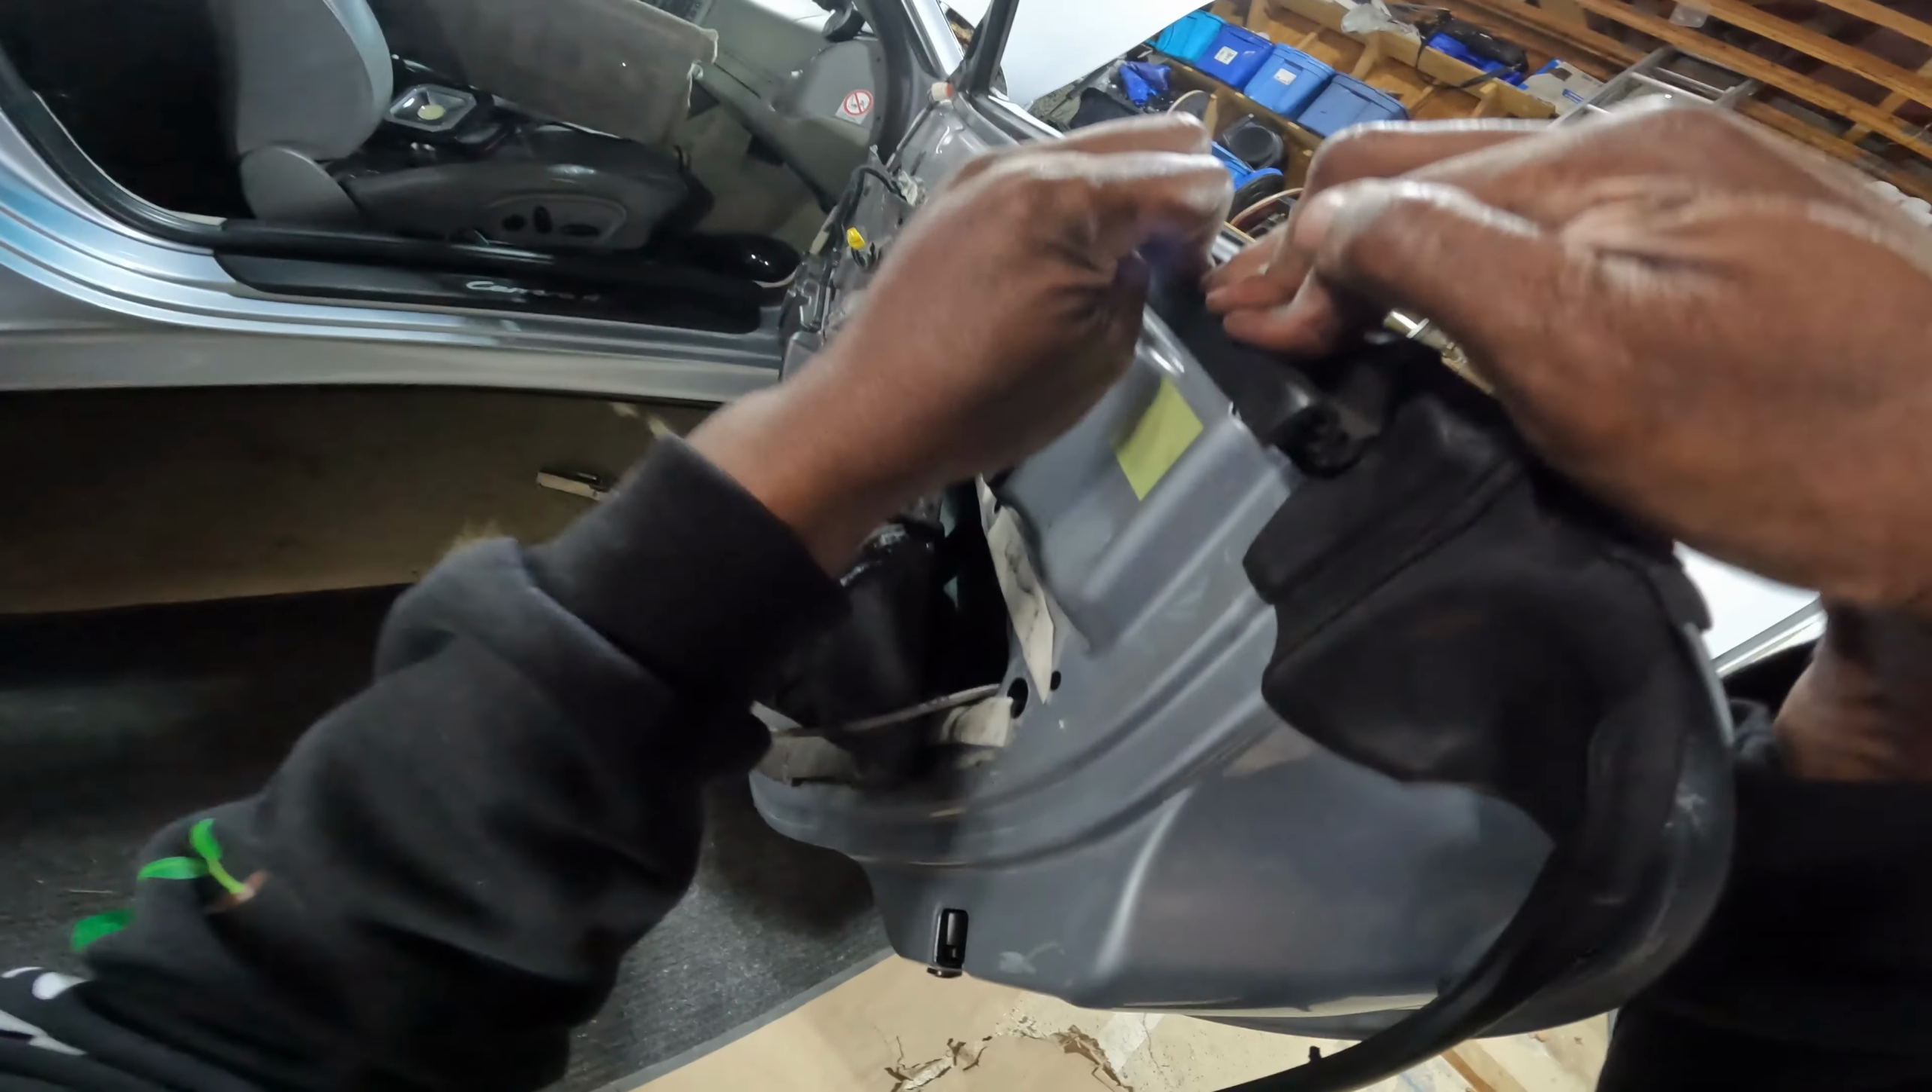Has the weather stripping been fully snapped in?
No.